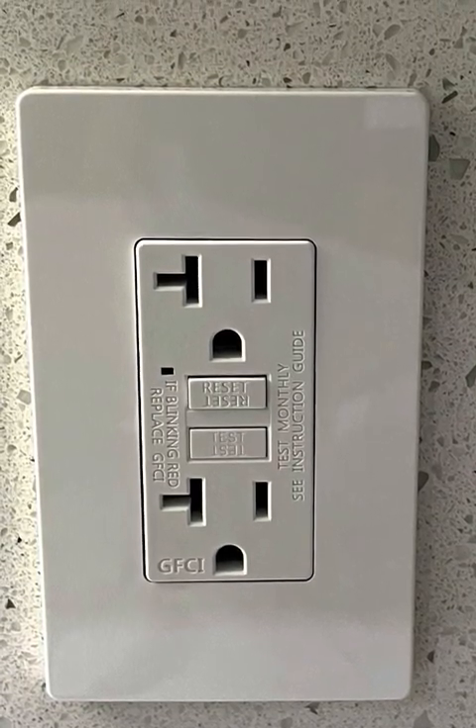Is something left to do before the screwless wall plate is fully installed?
No.